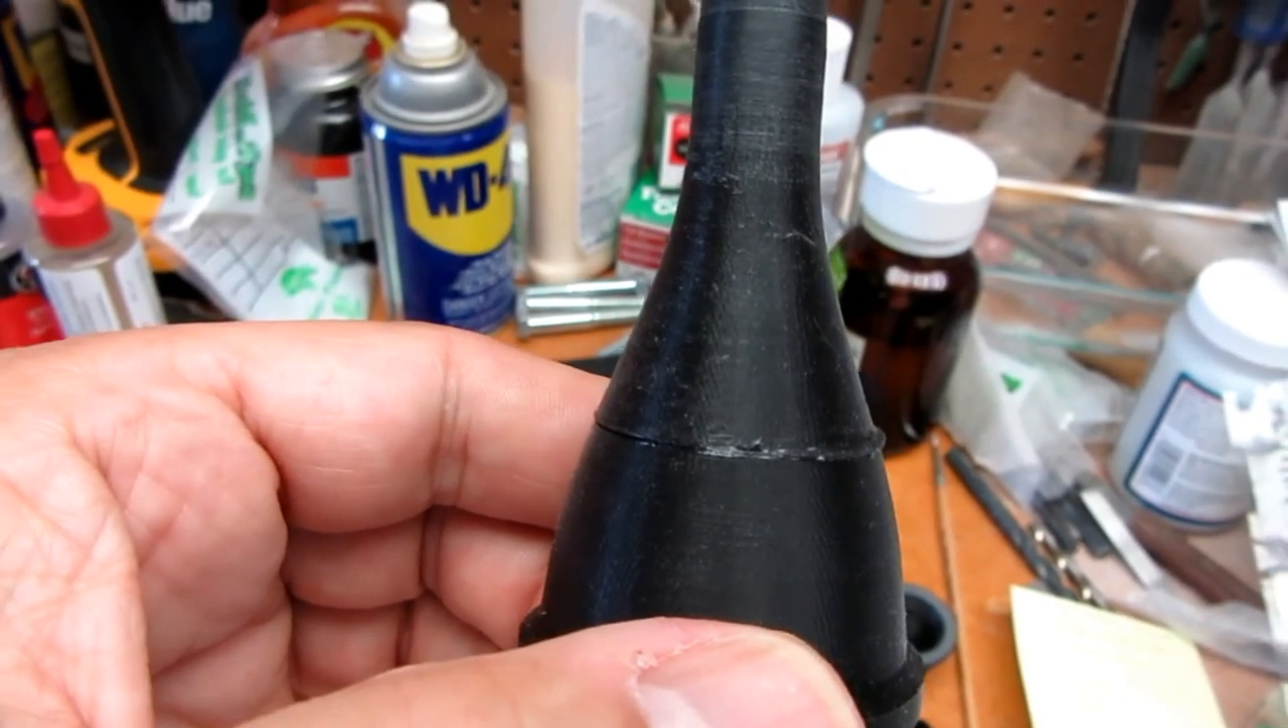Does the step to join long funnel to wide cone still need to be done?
No.